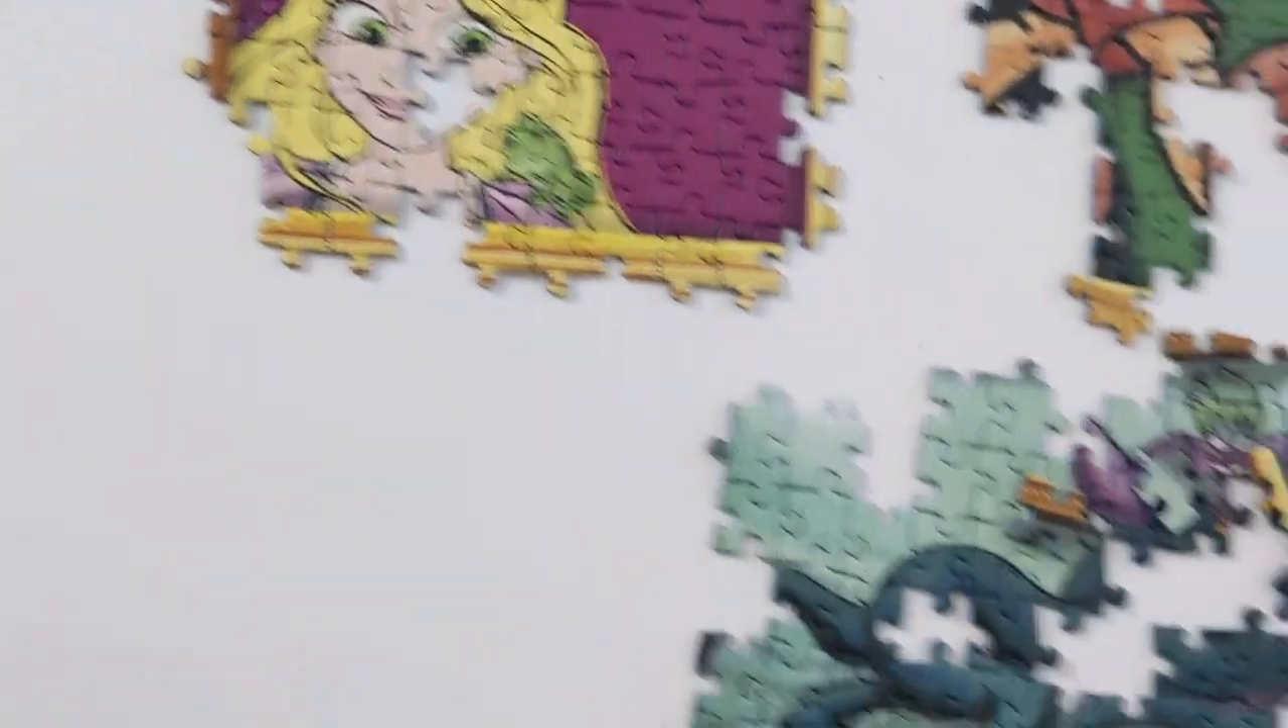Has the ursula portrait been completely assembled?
No.